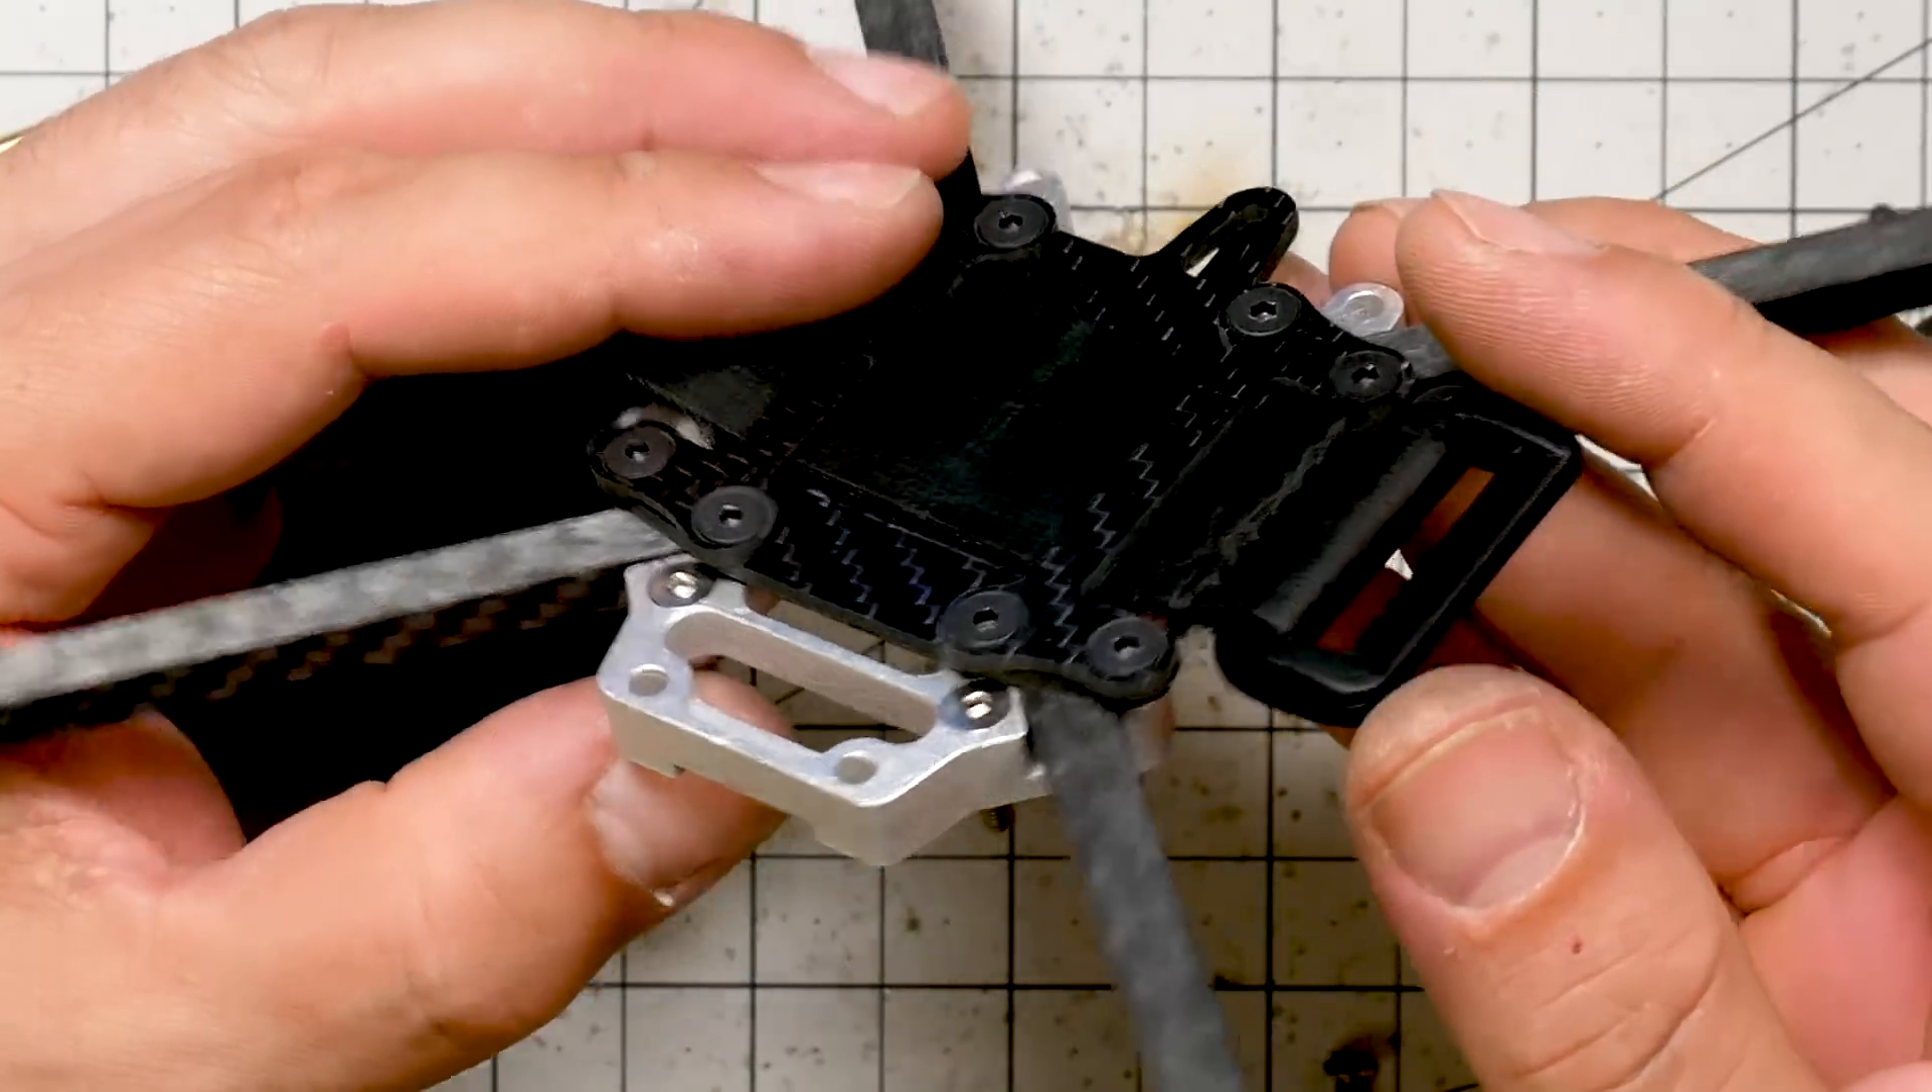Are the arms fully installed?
Yes.